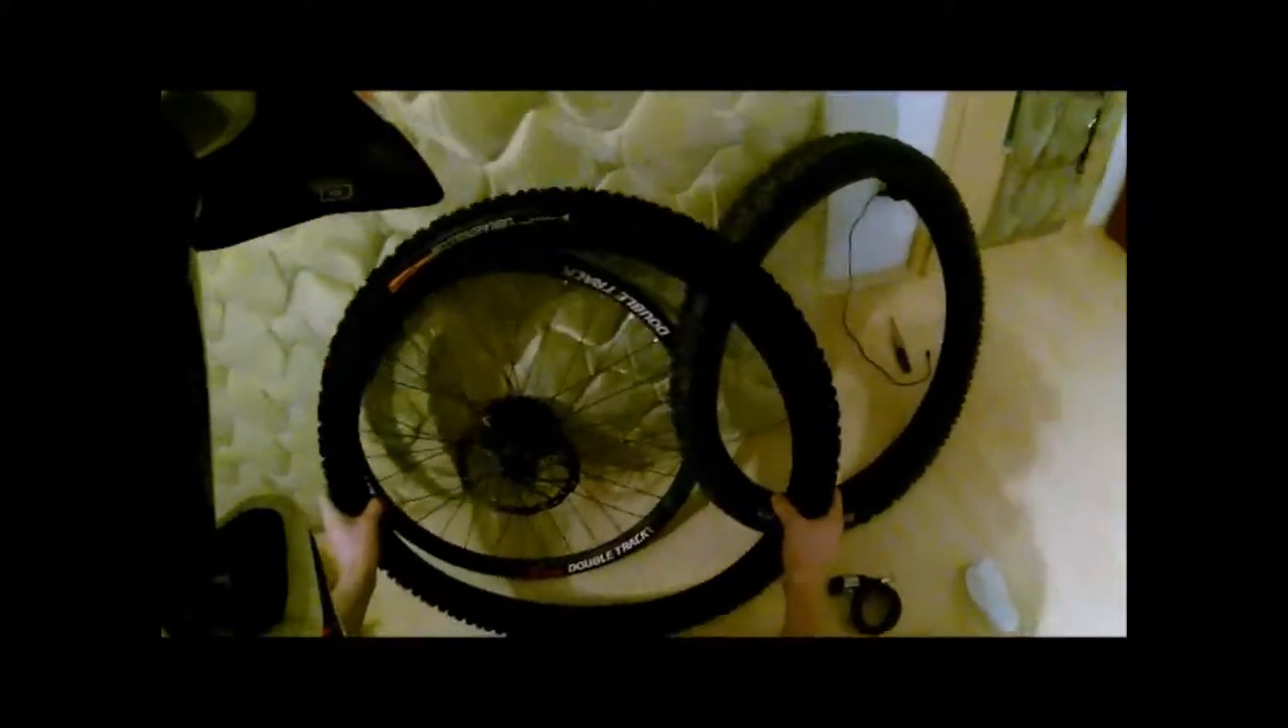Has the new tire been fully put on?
No.